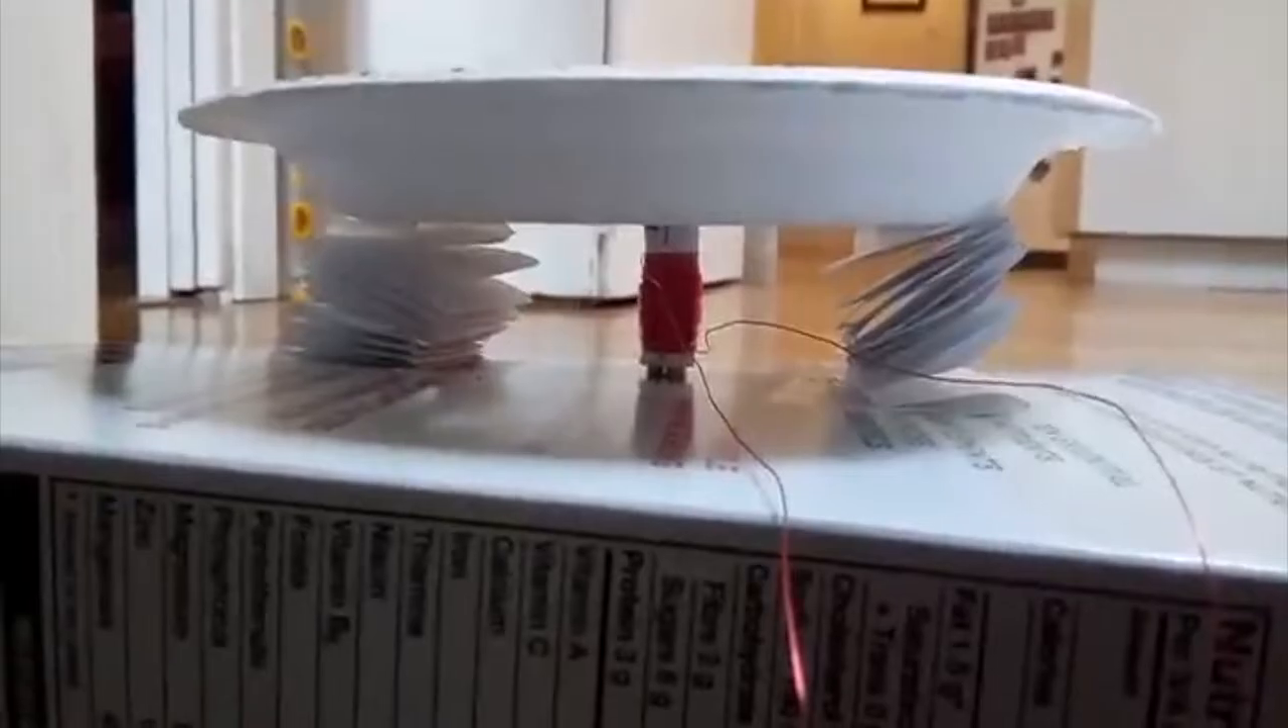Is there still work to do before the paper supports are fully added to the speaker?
No.